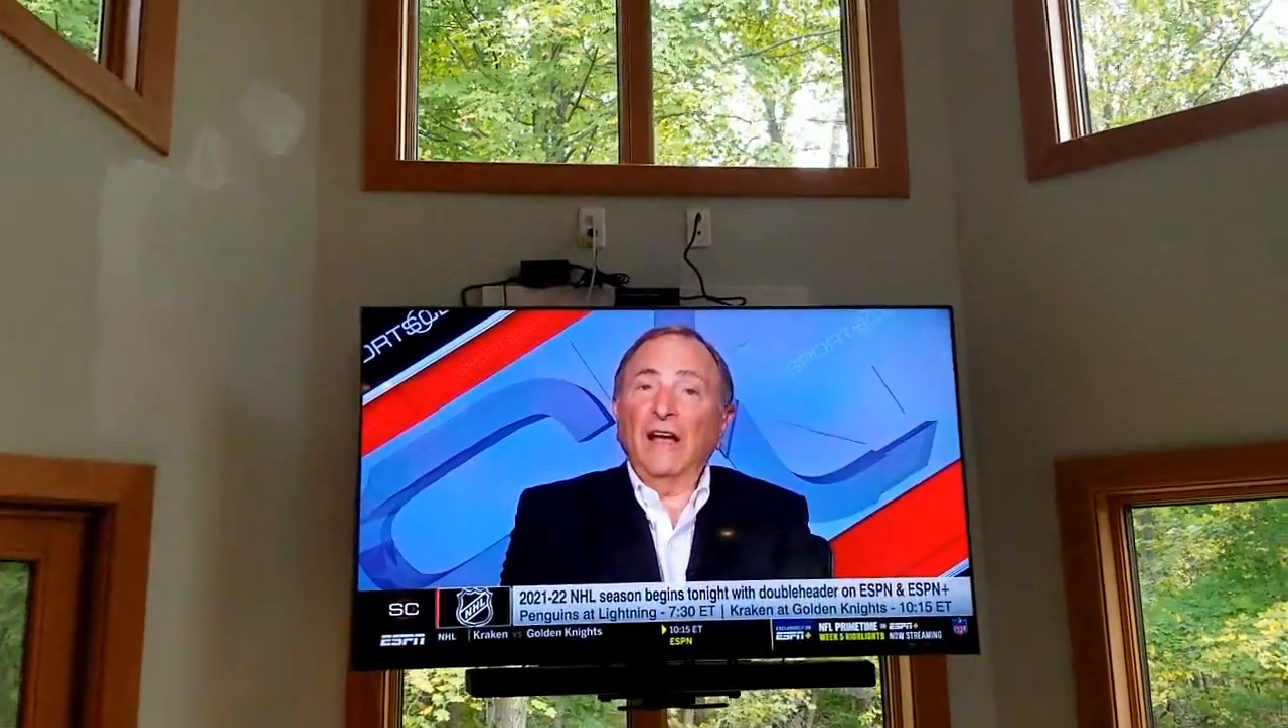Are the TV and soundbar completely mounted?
Yes.